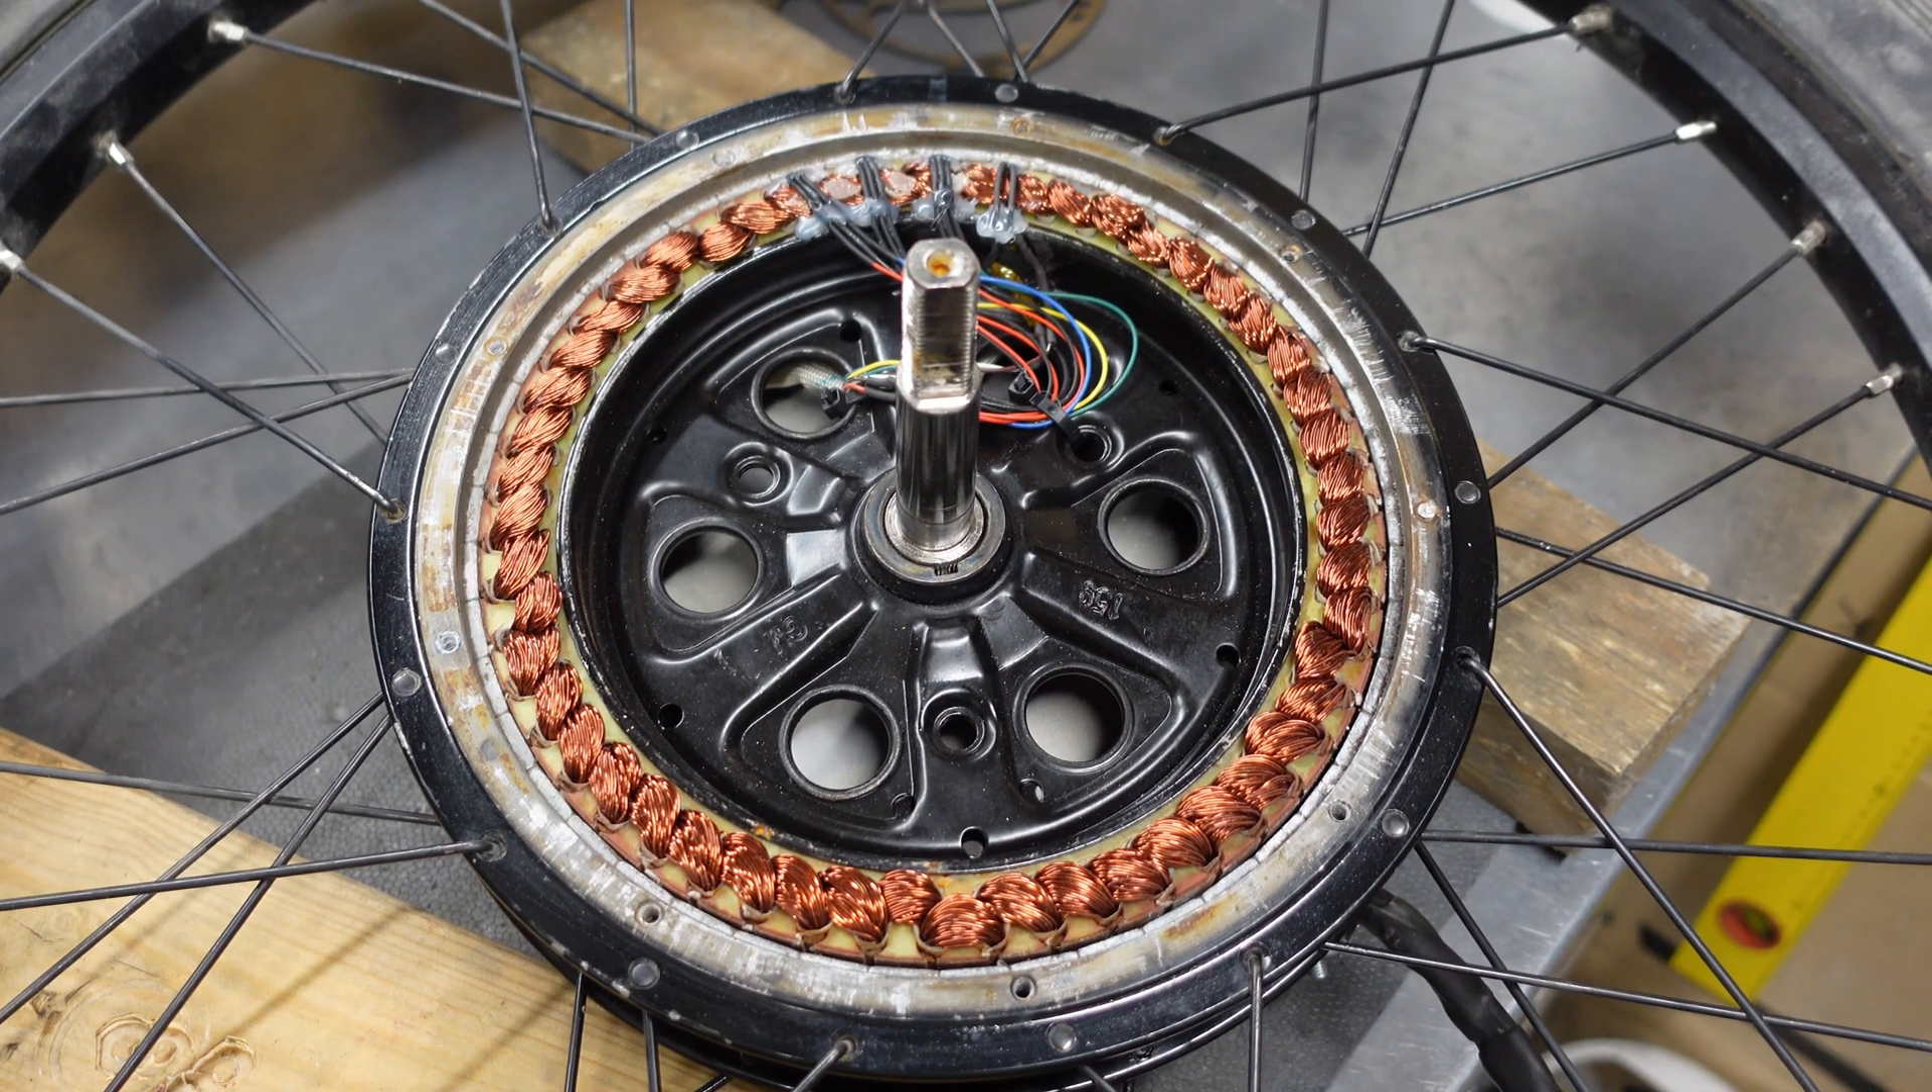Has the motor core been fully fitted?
Yes.